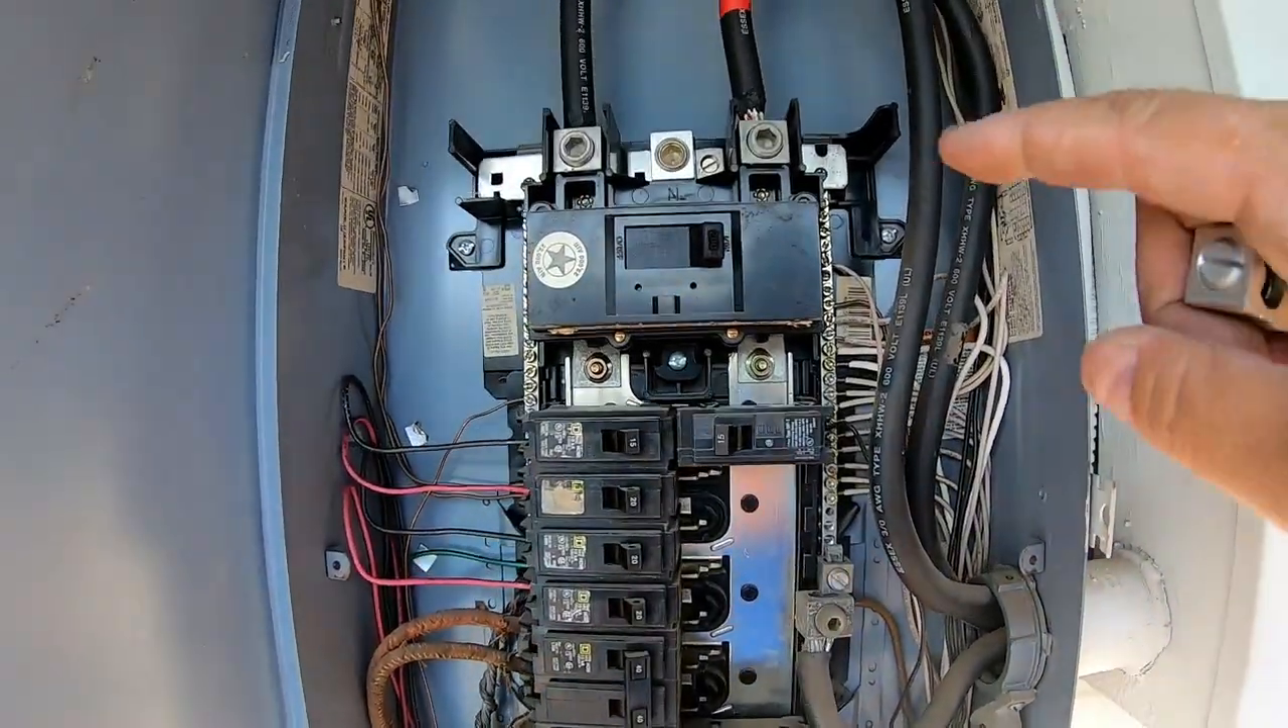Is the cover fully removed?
Yes.